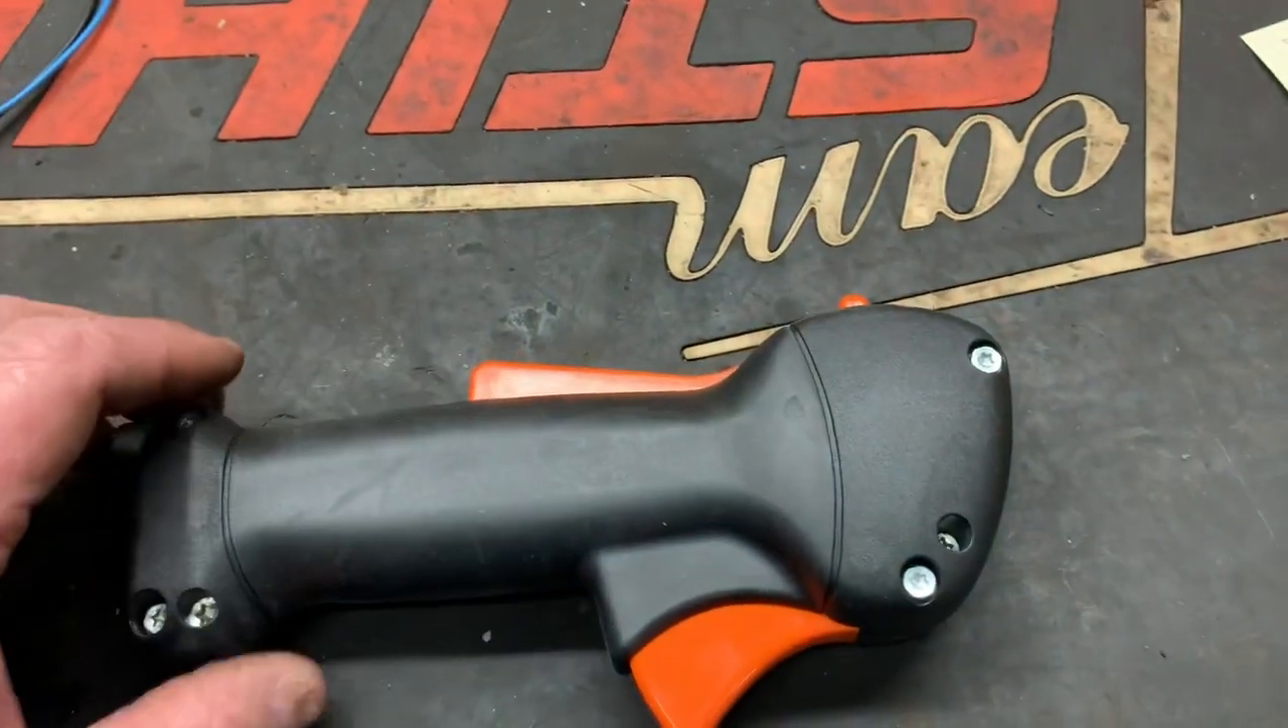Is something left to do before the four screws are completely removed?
Yes.